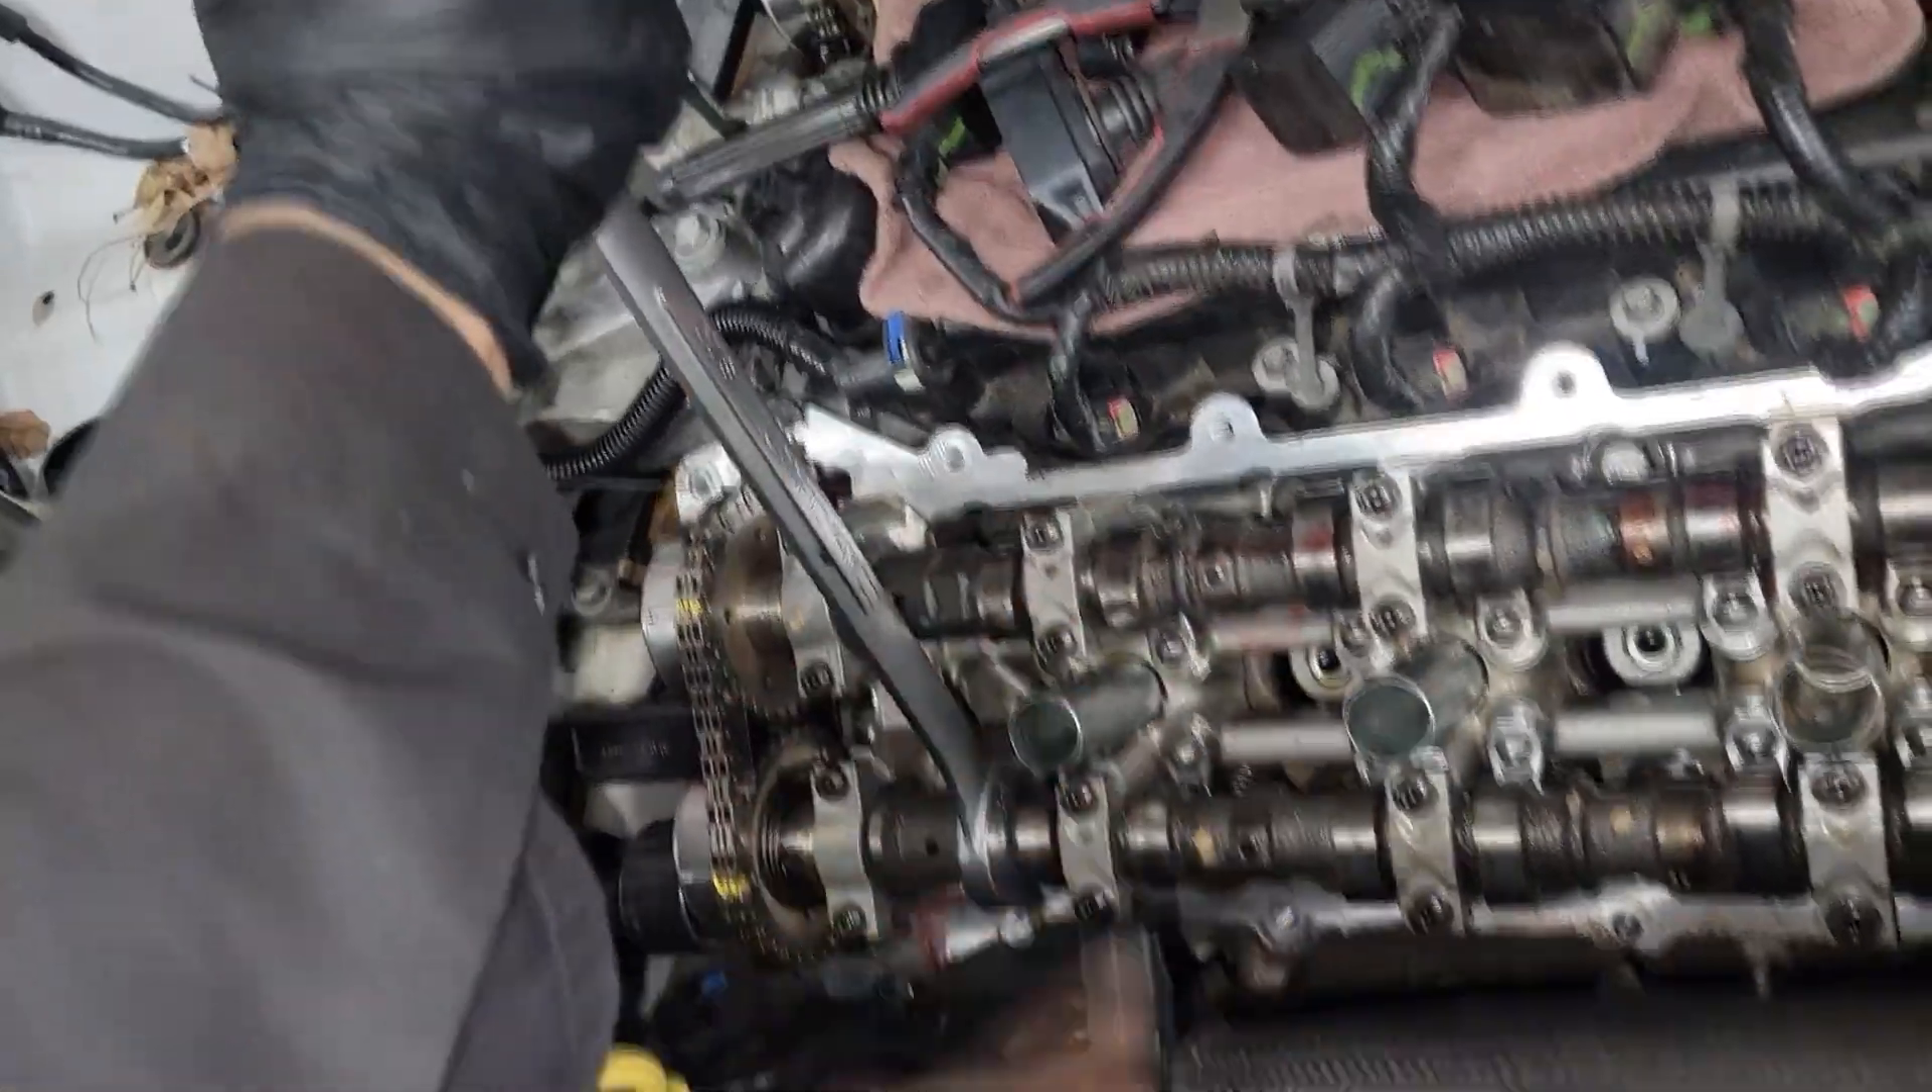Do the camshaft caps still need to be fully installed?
No.